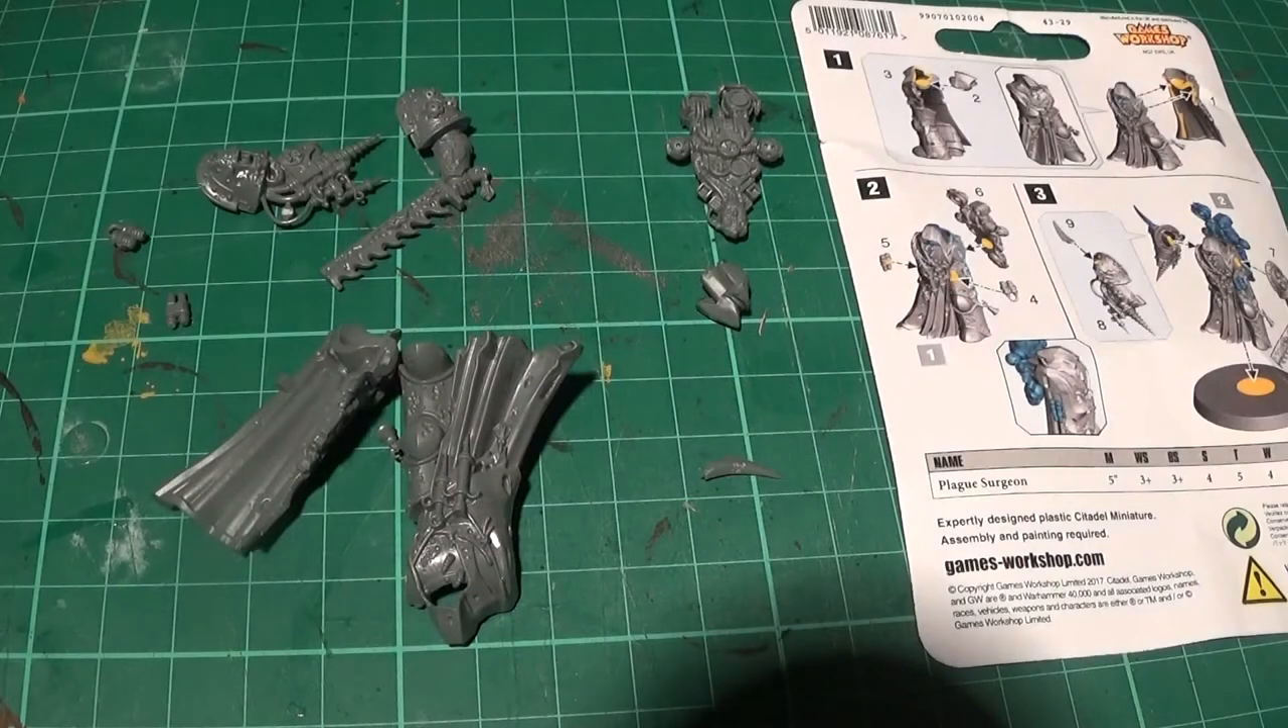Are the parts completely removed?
Yes.